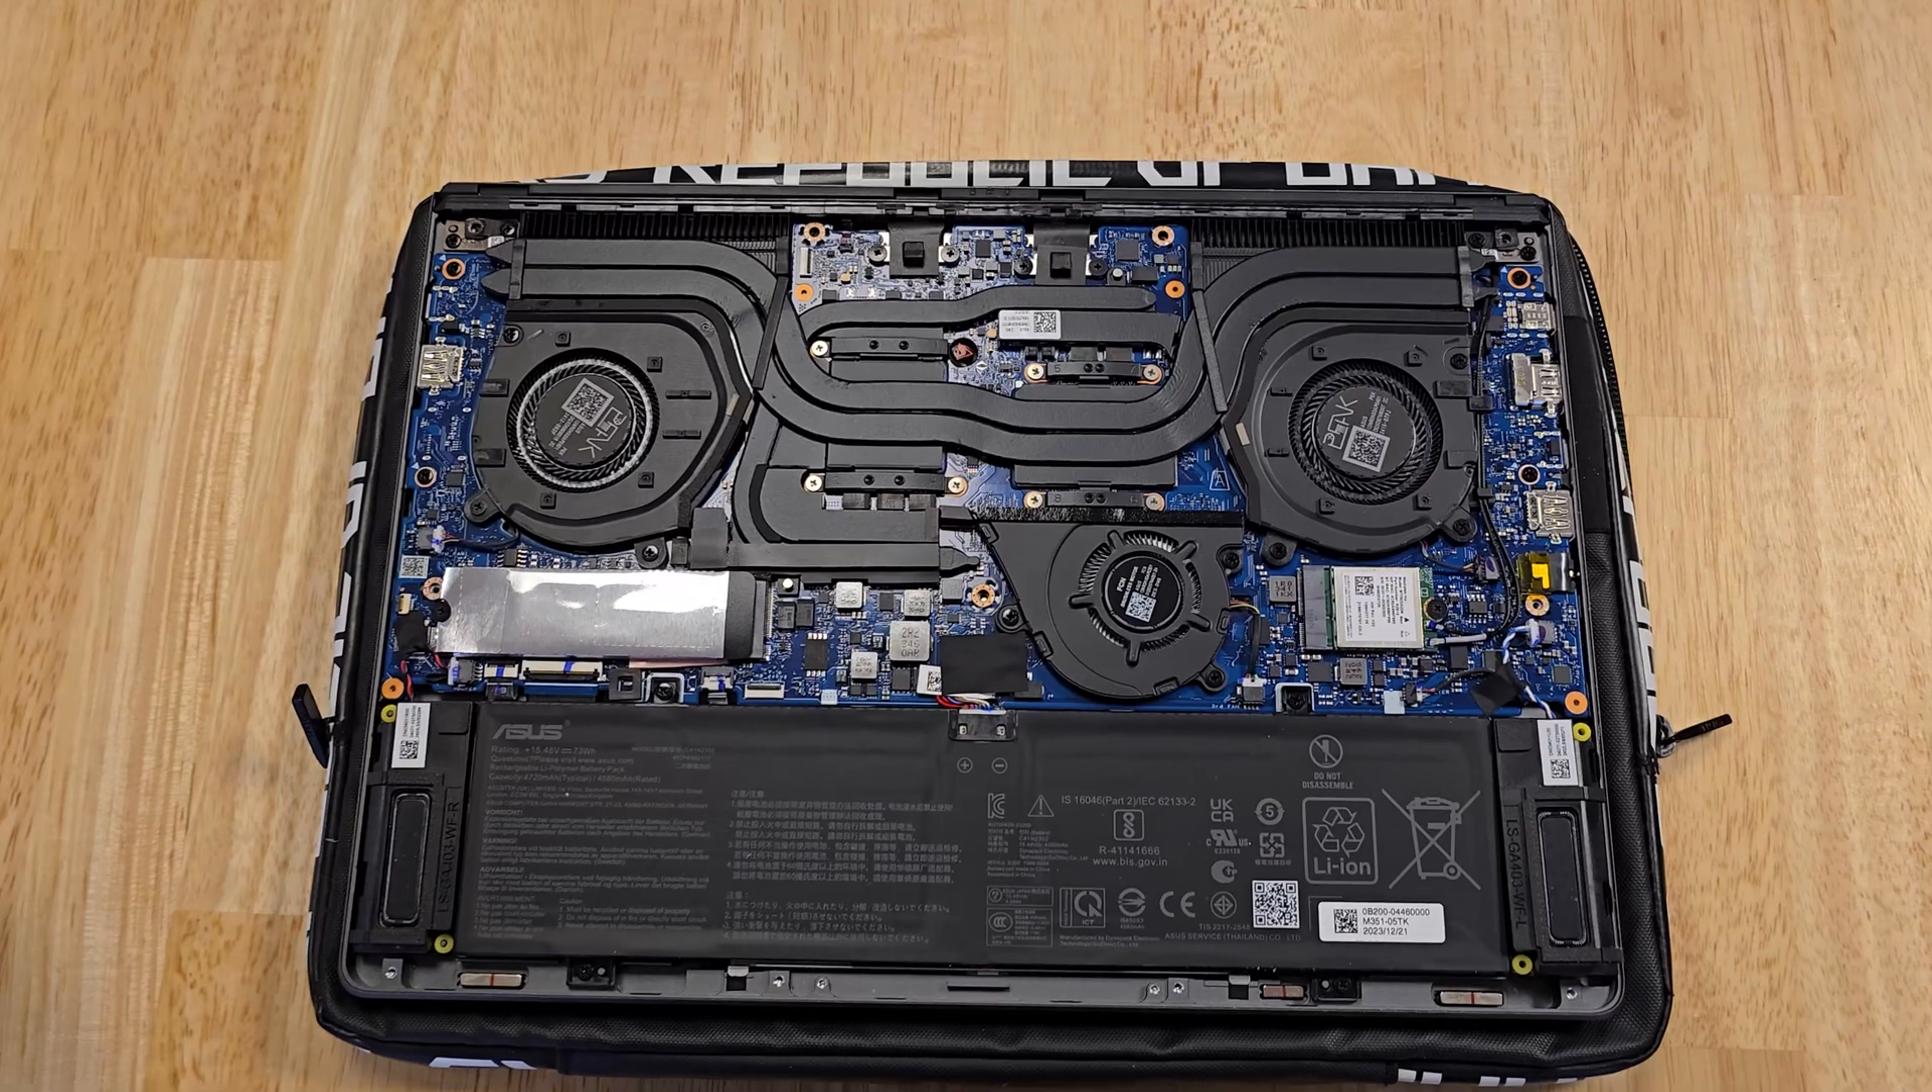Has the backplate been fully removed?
Yes.